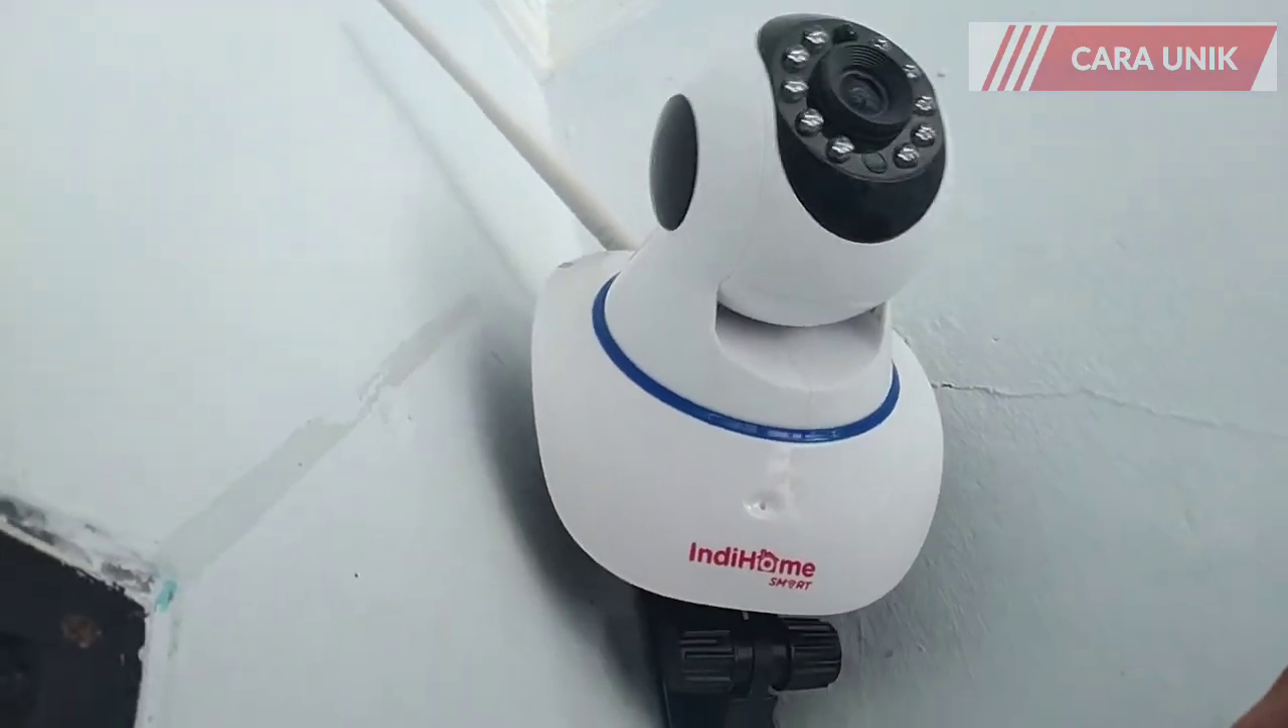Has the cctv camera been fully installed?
Yes.